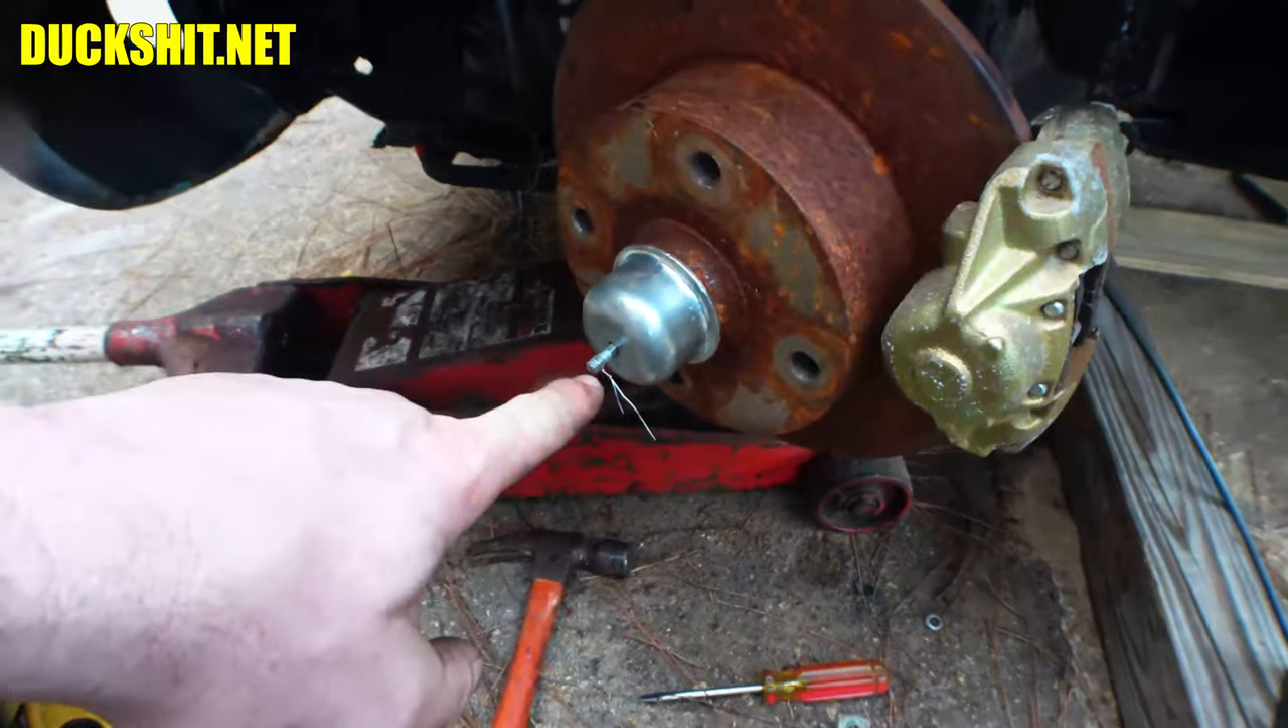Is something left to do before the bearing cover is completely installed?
No.